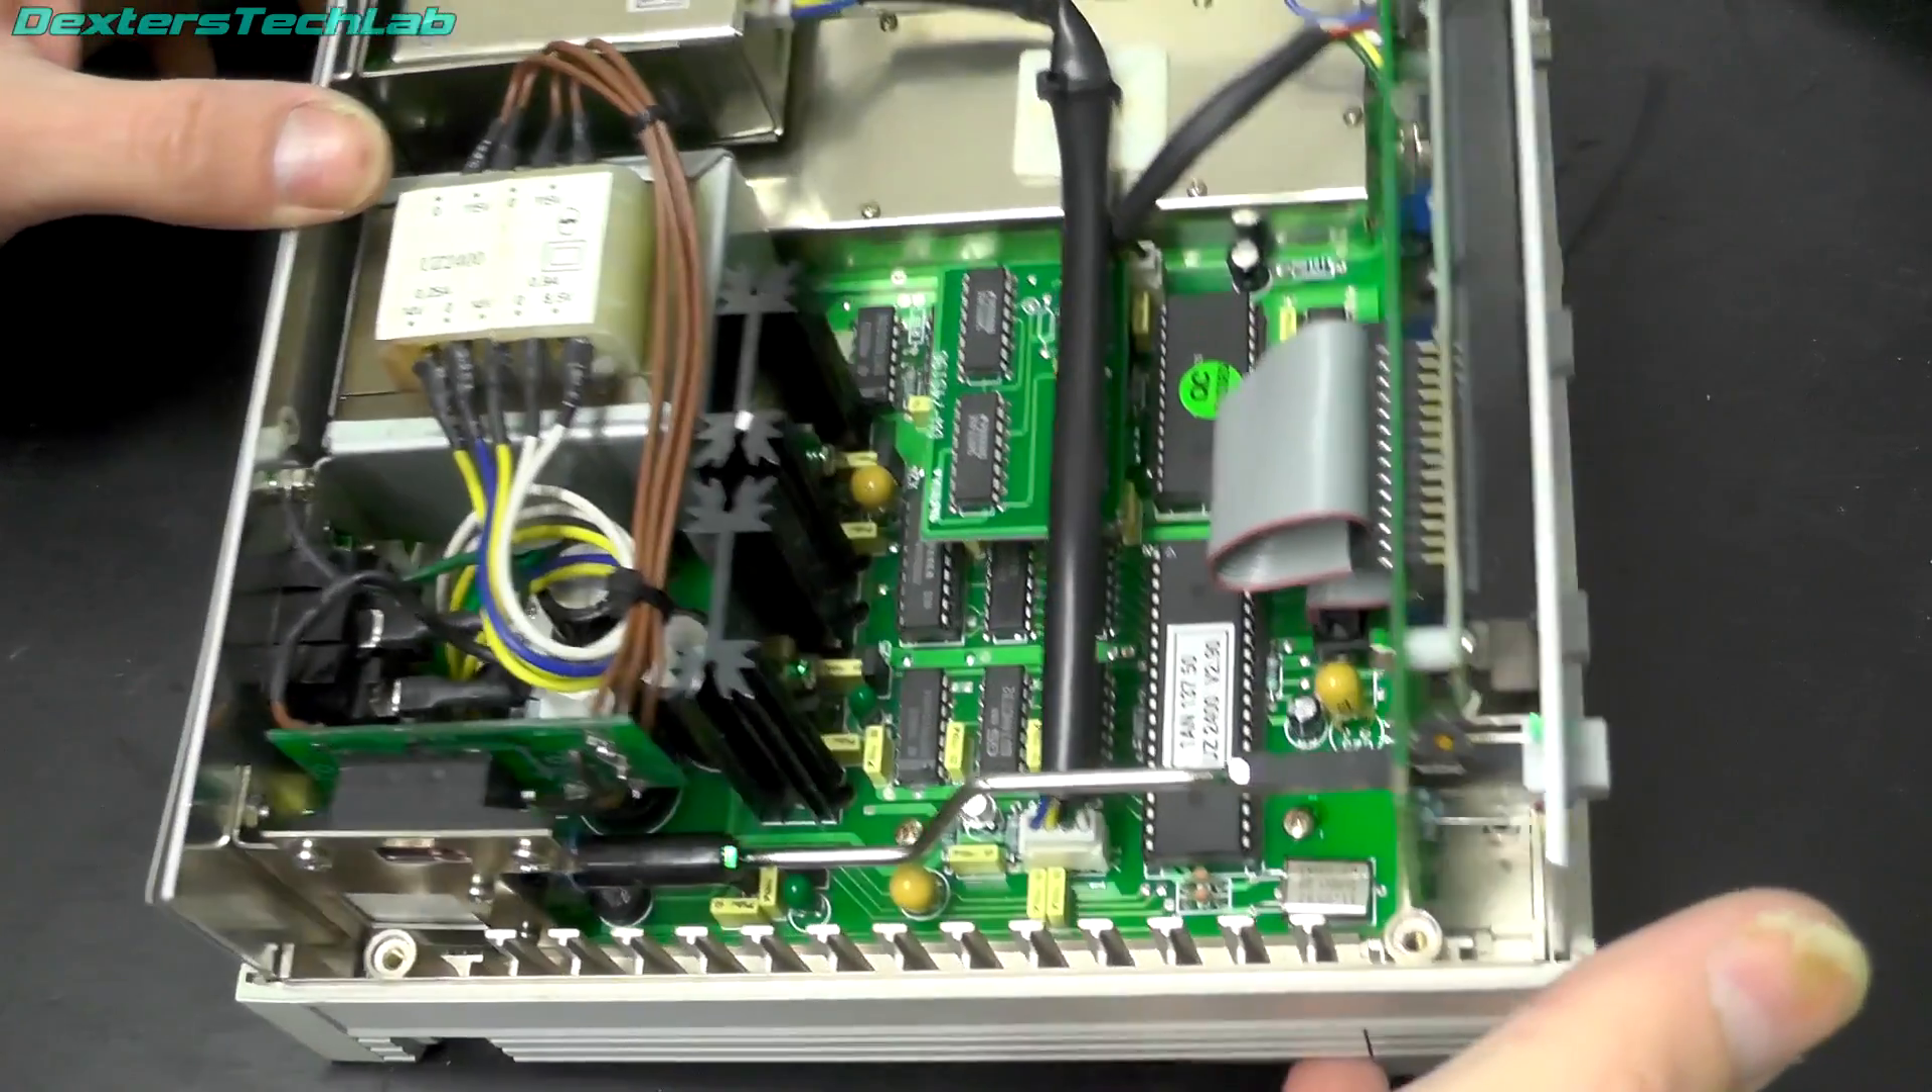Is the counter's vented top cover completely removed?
Yes.